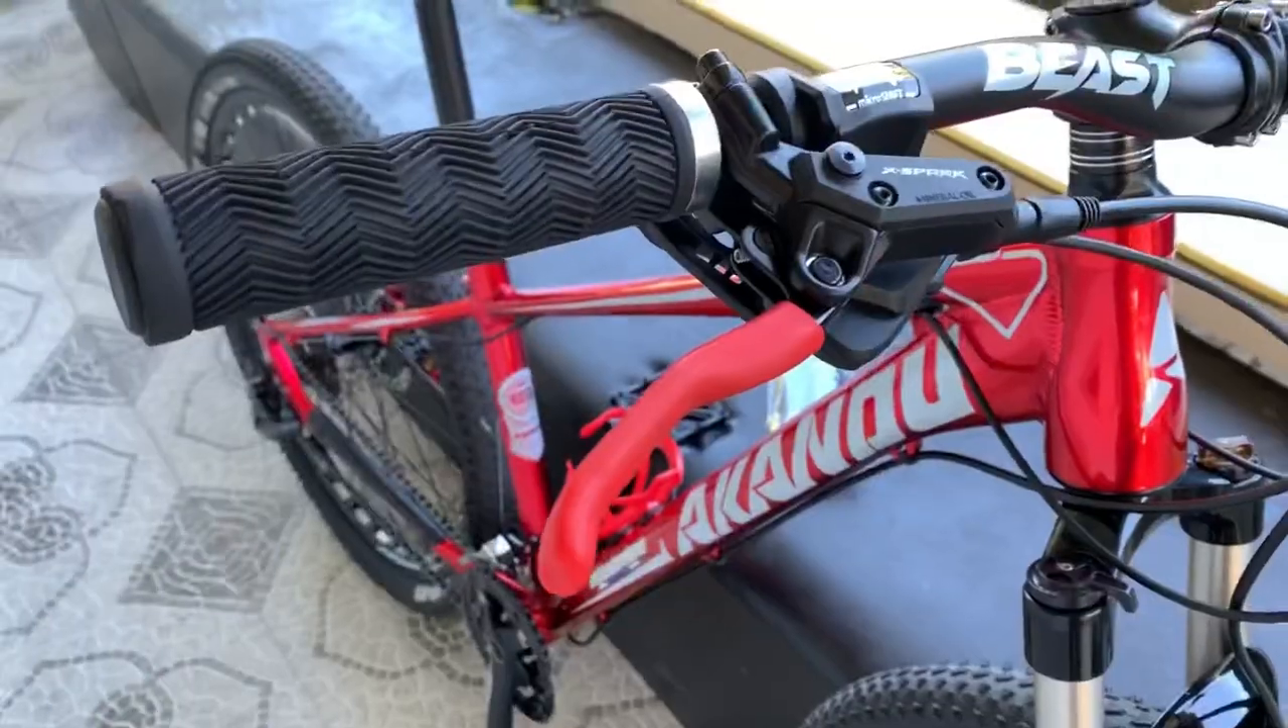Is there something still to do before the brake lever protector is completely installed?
No.